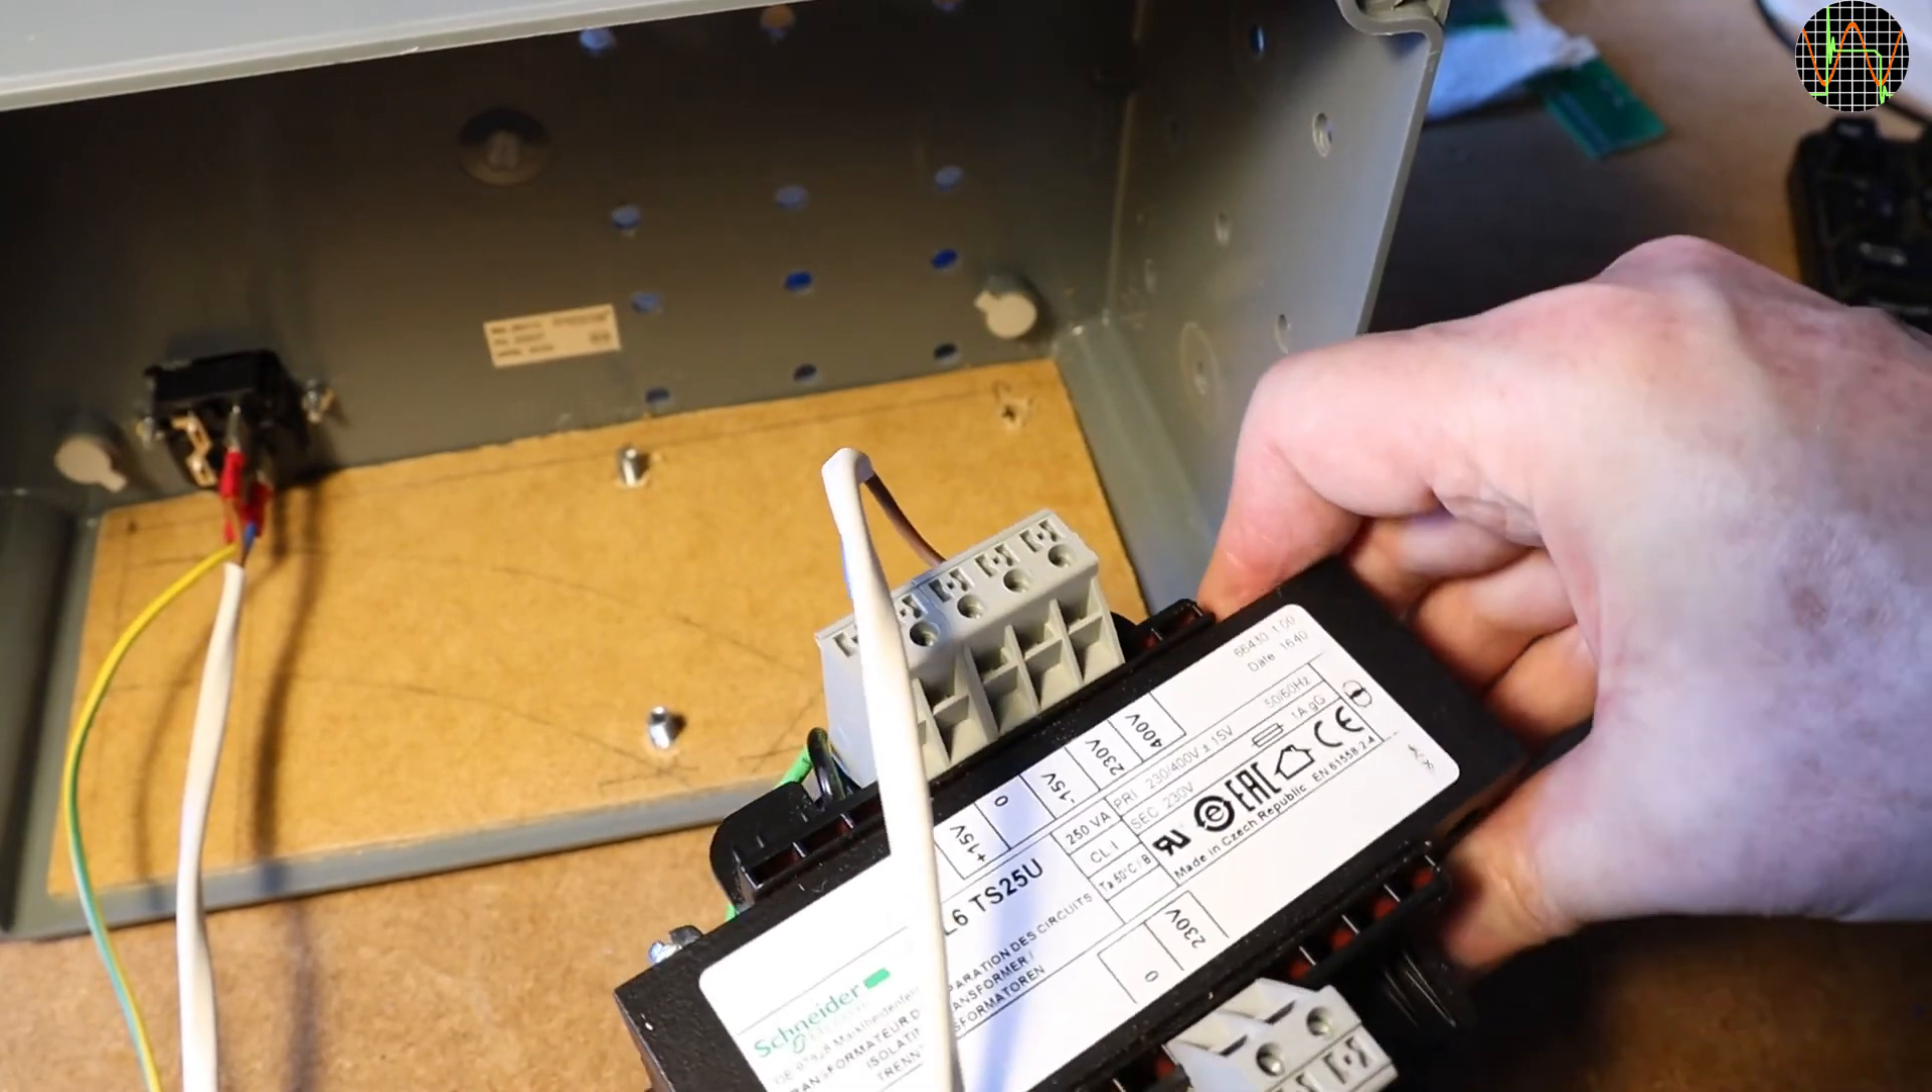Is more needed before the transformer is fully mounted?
Yes.